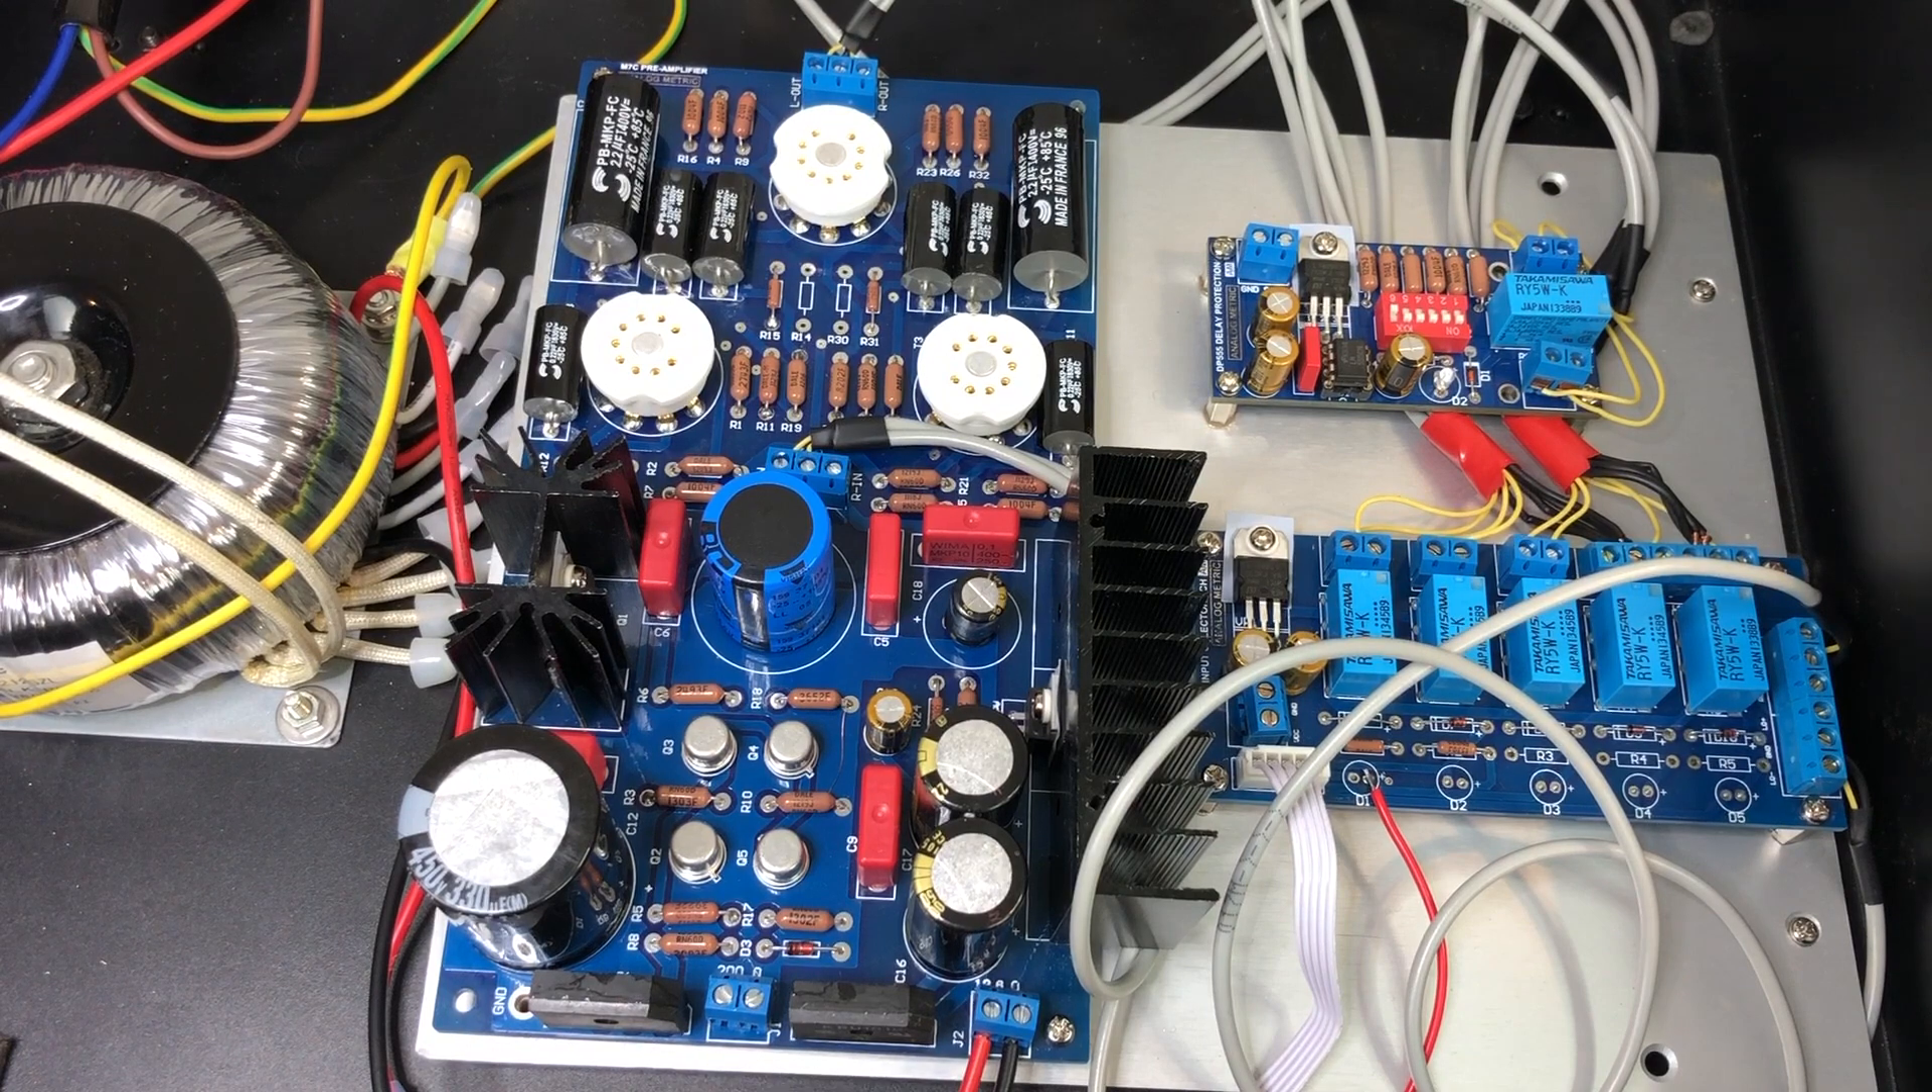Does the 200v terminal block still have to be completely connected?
Yes.